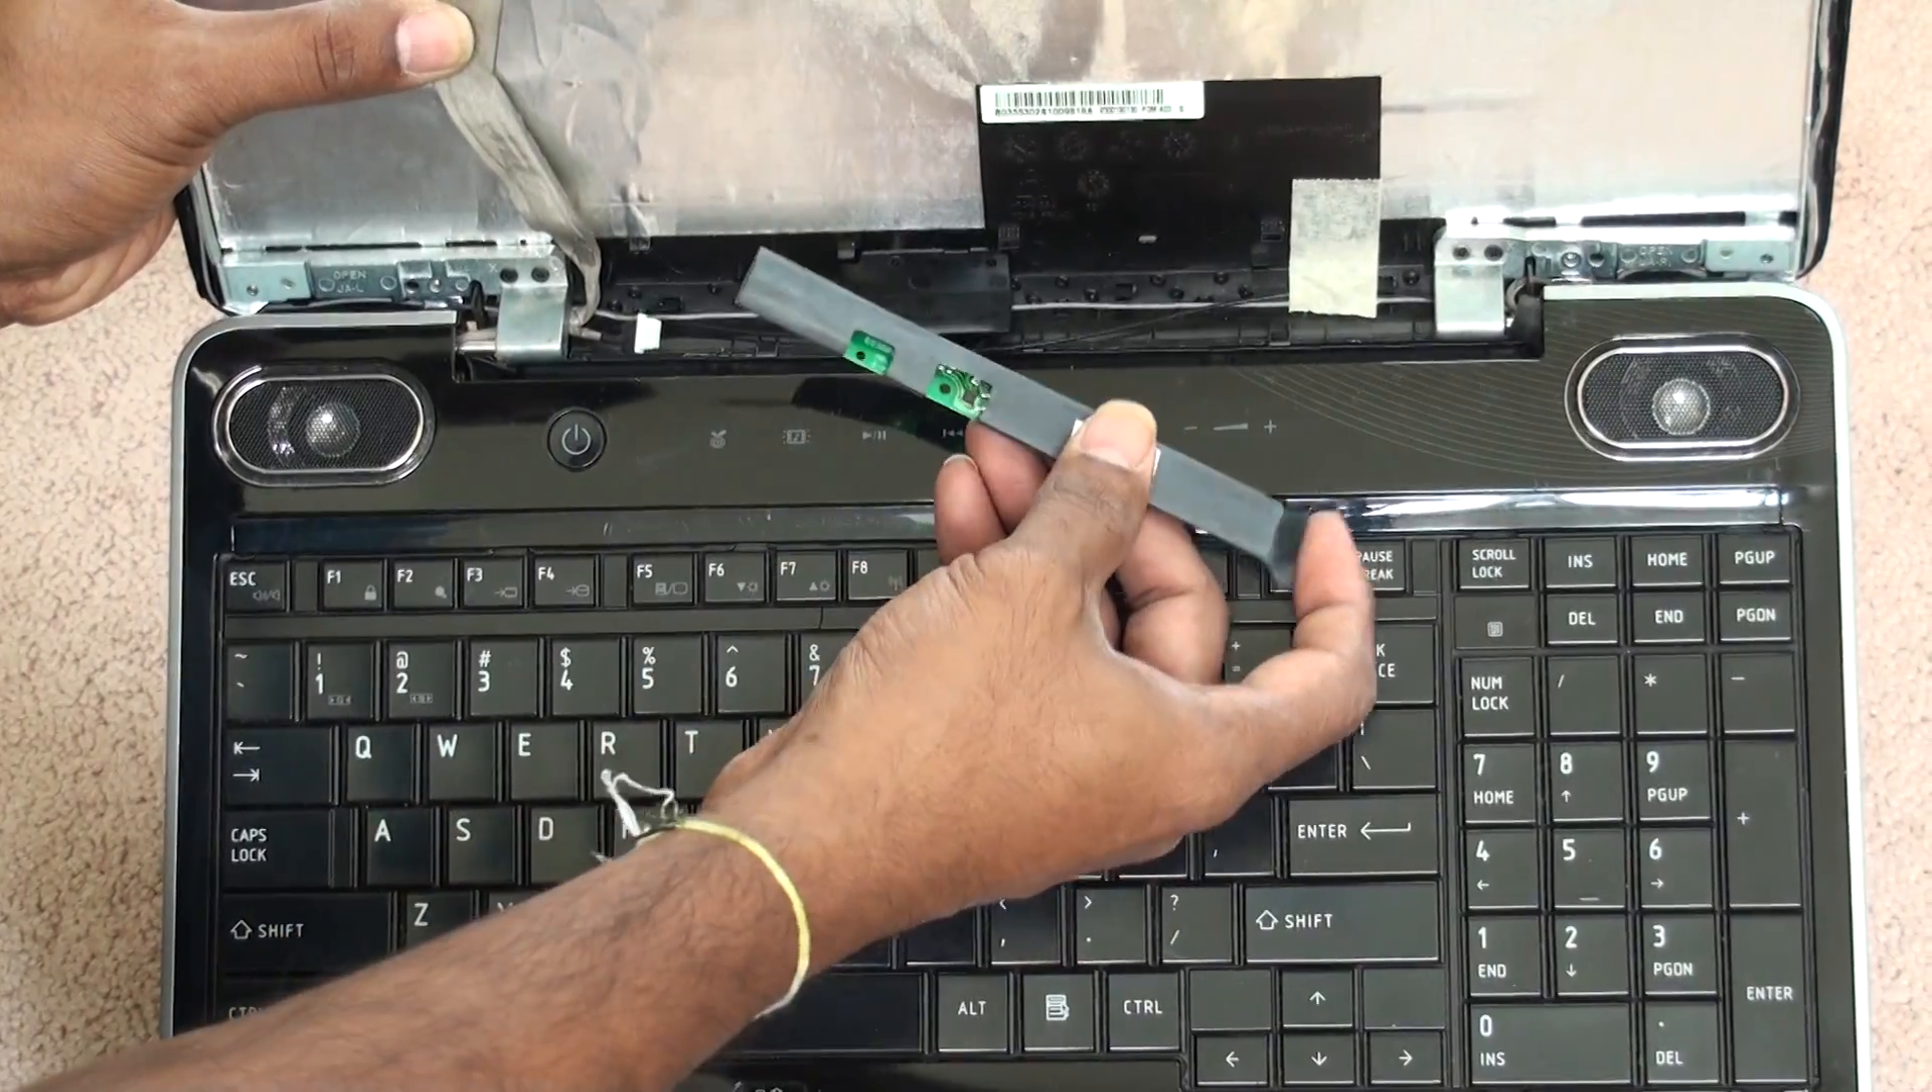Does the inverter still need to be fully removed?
No.